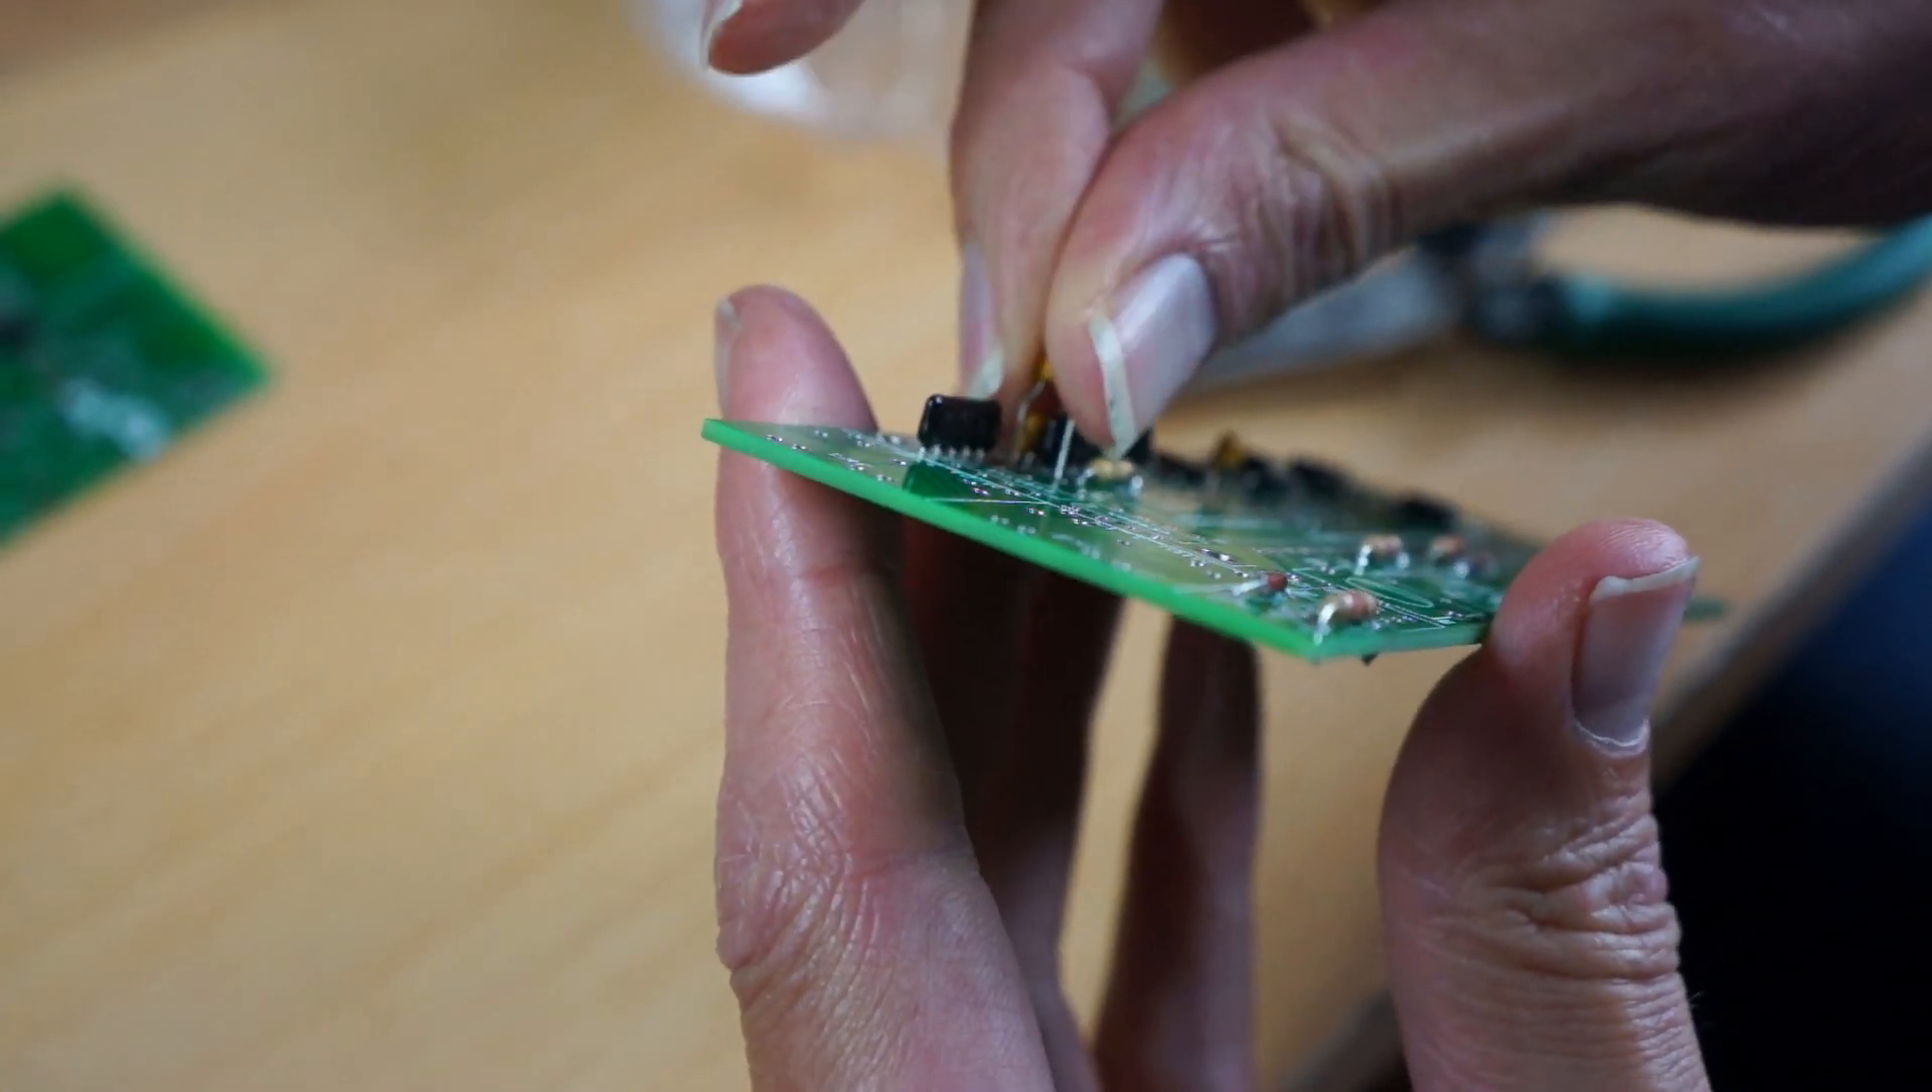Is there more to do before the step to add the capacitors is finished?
Yes.